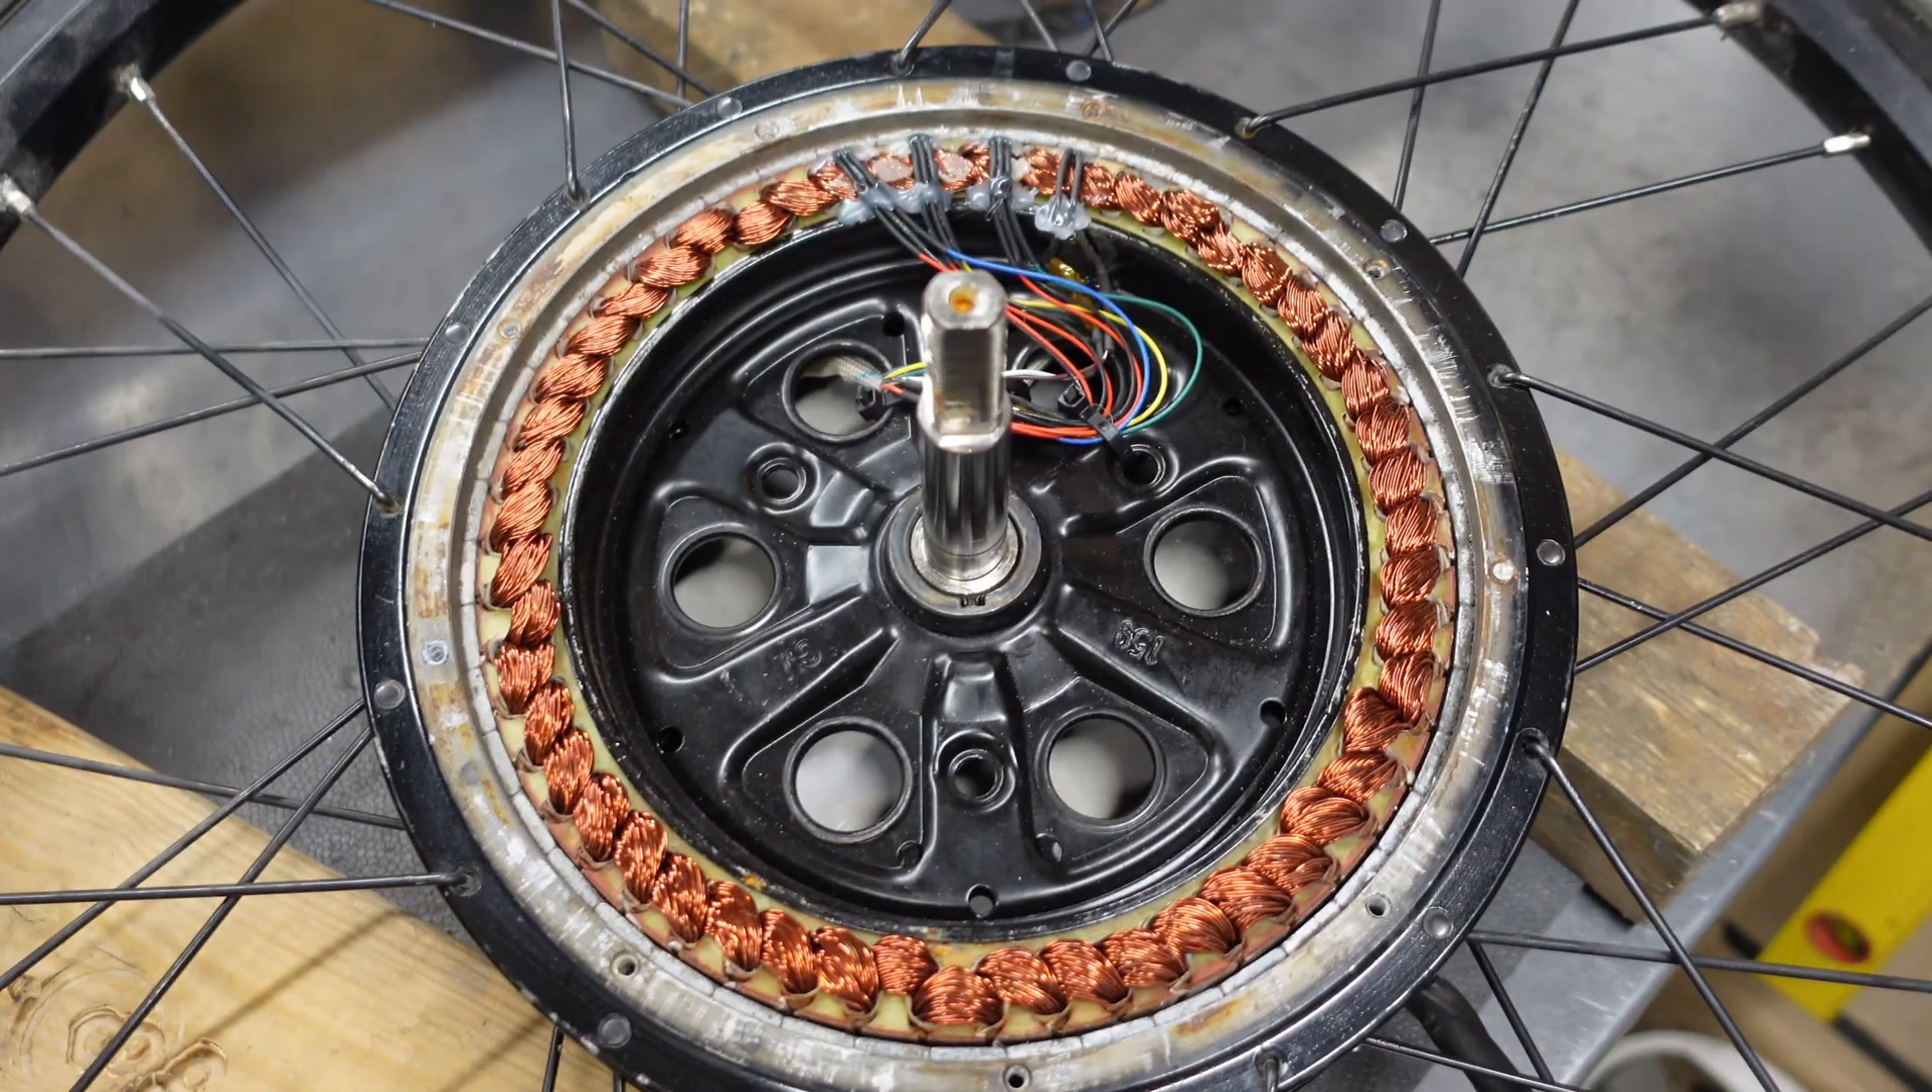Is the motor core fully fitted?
Yes.